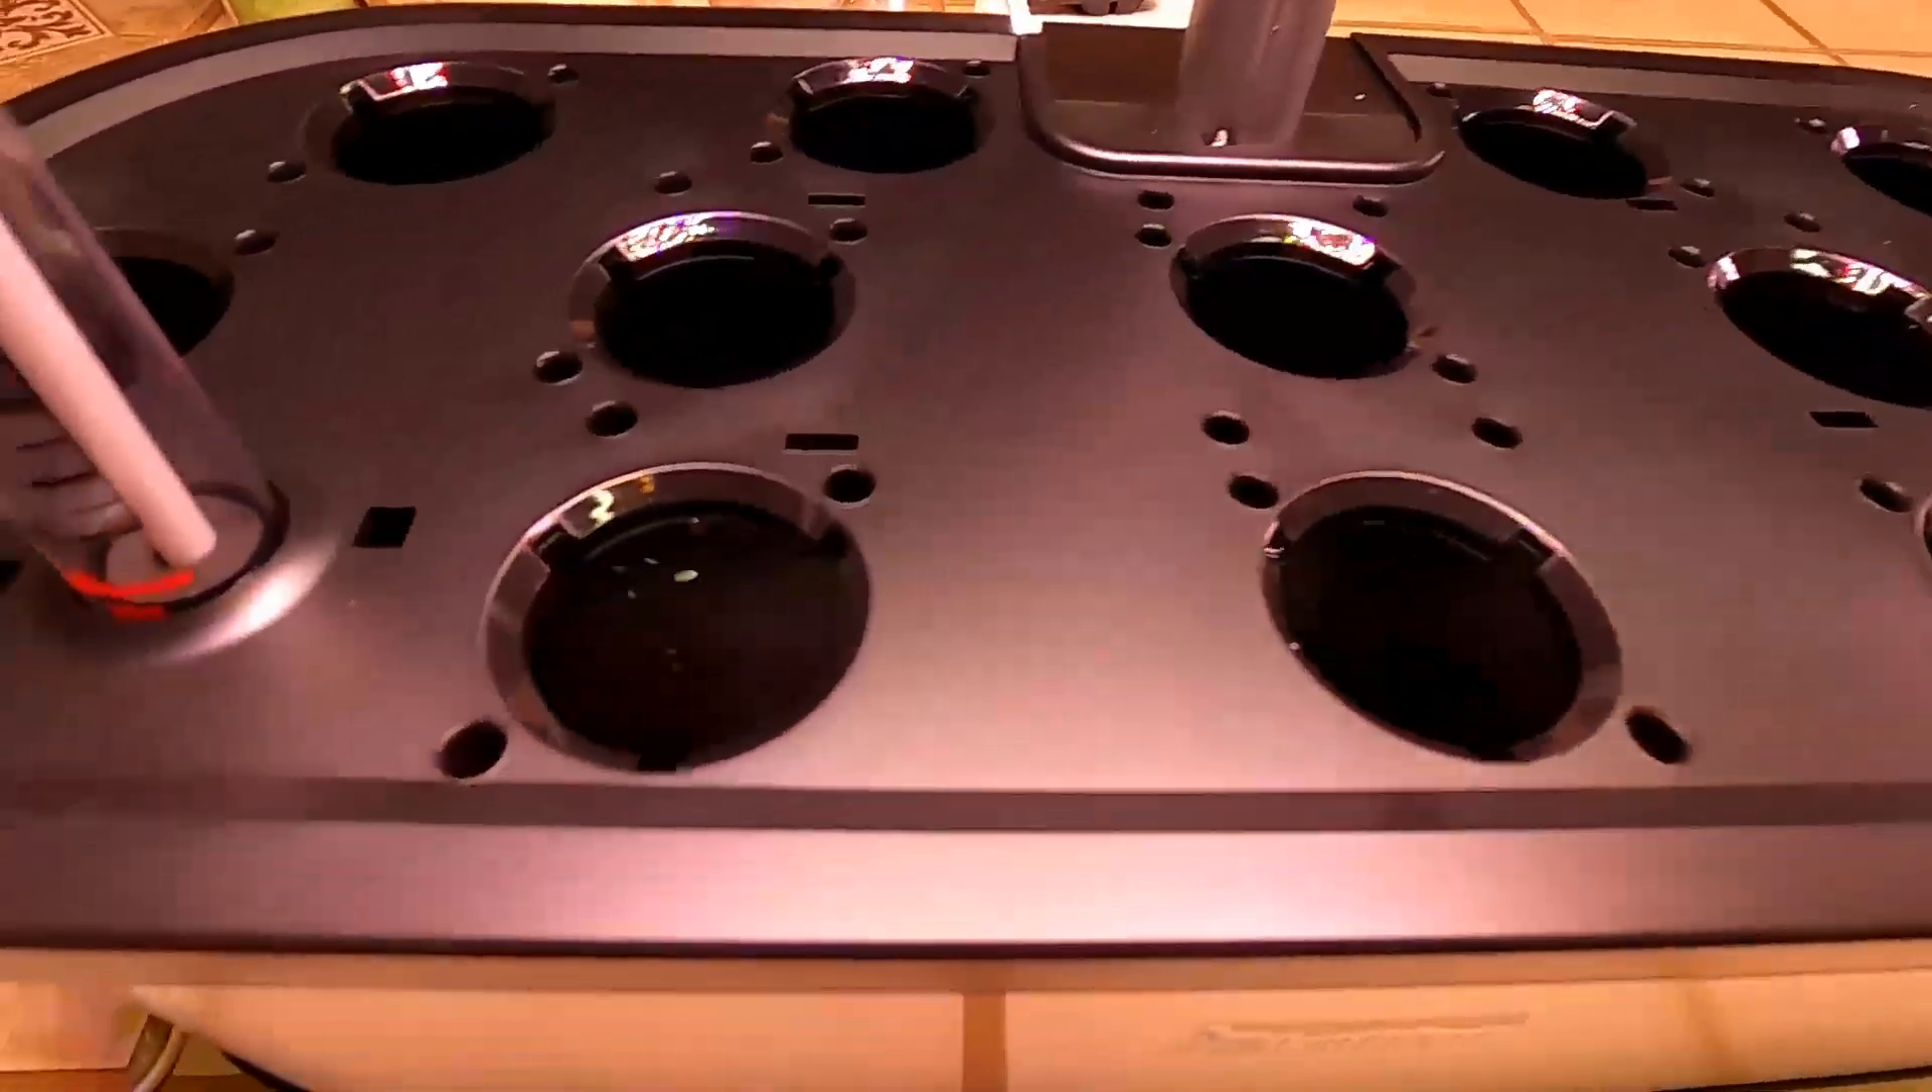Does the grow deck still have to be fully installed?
No.